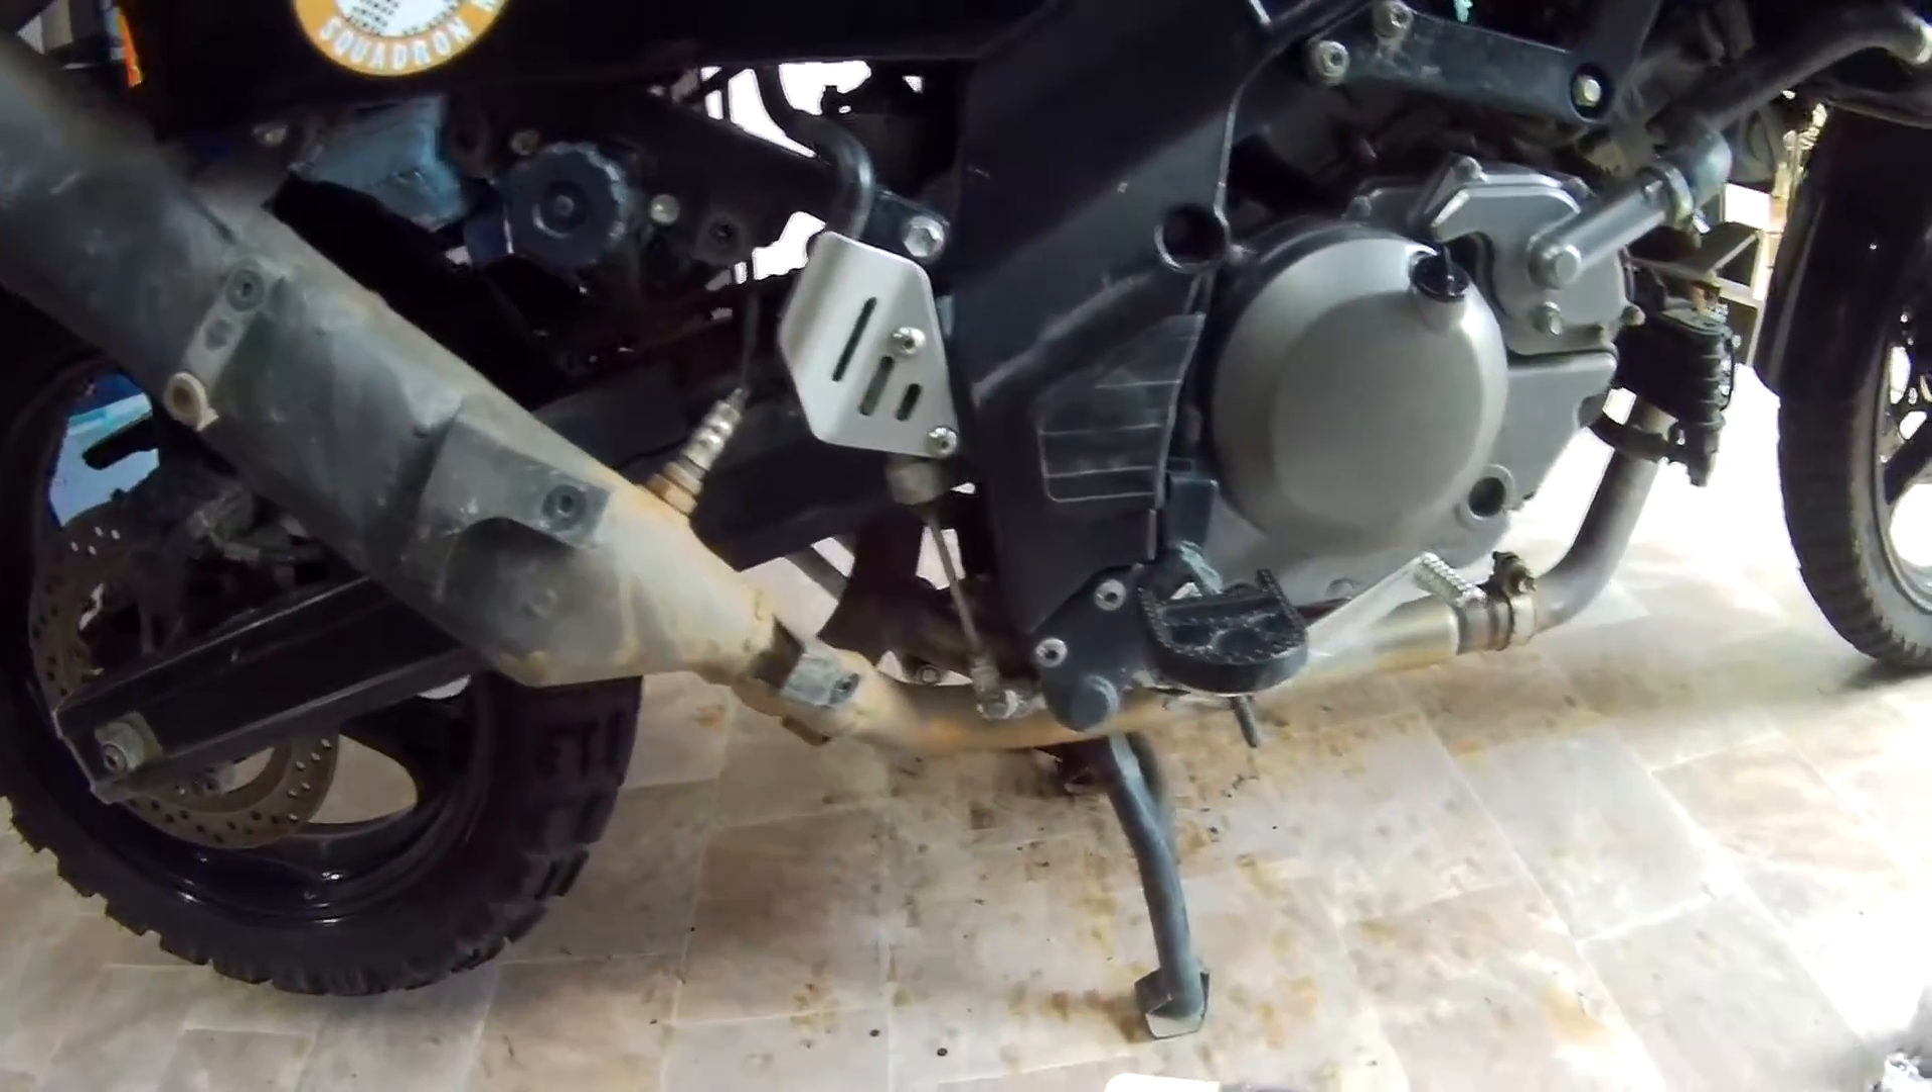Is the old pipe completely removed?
No.